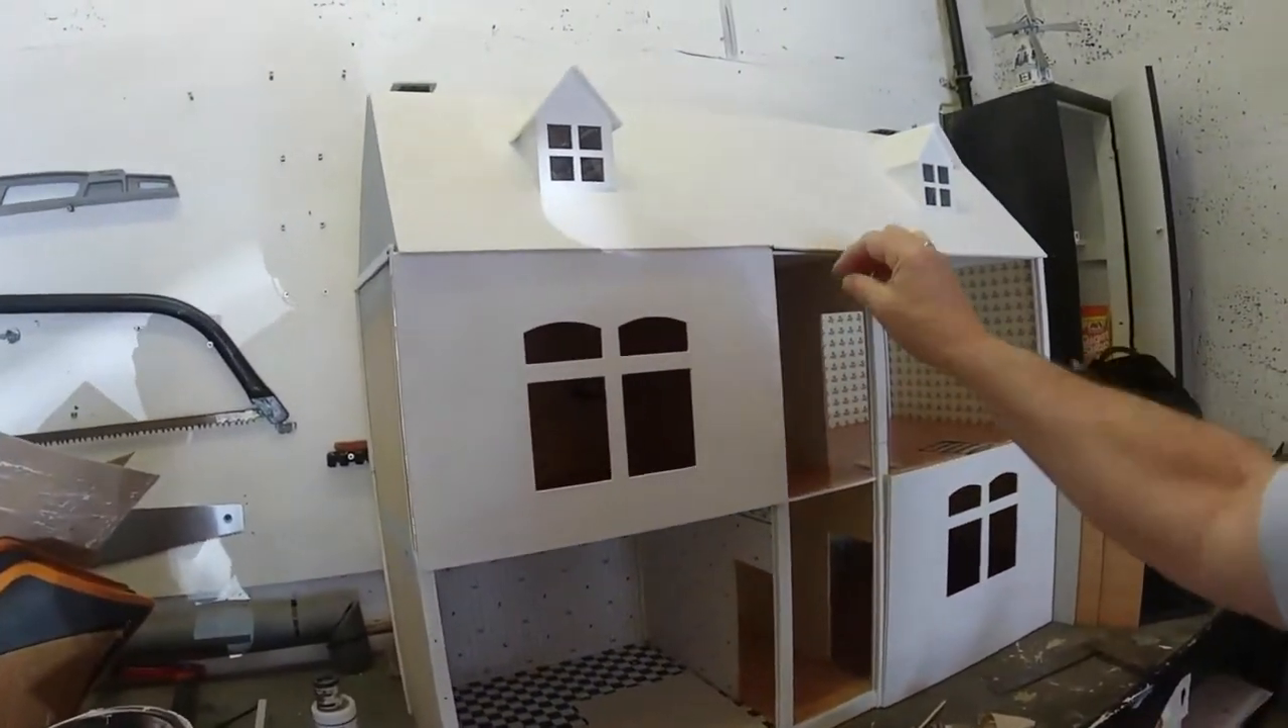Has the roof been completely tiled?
No.